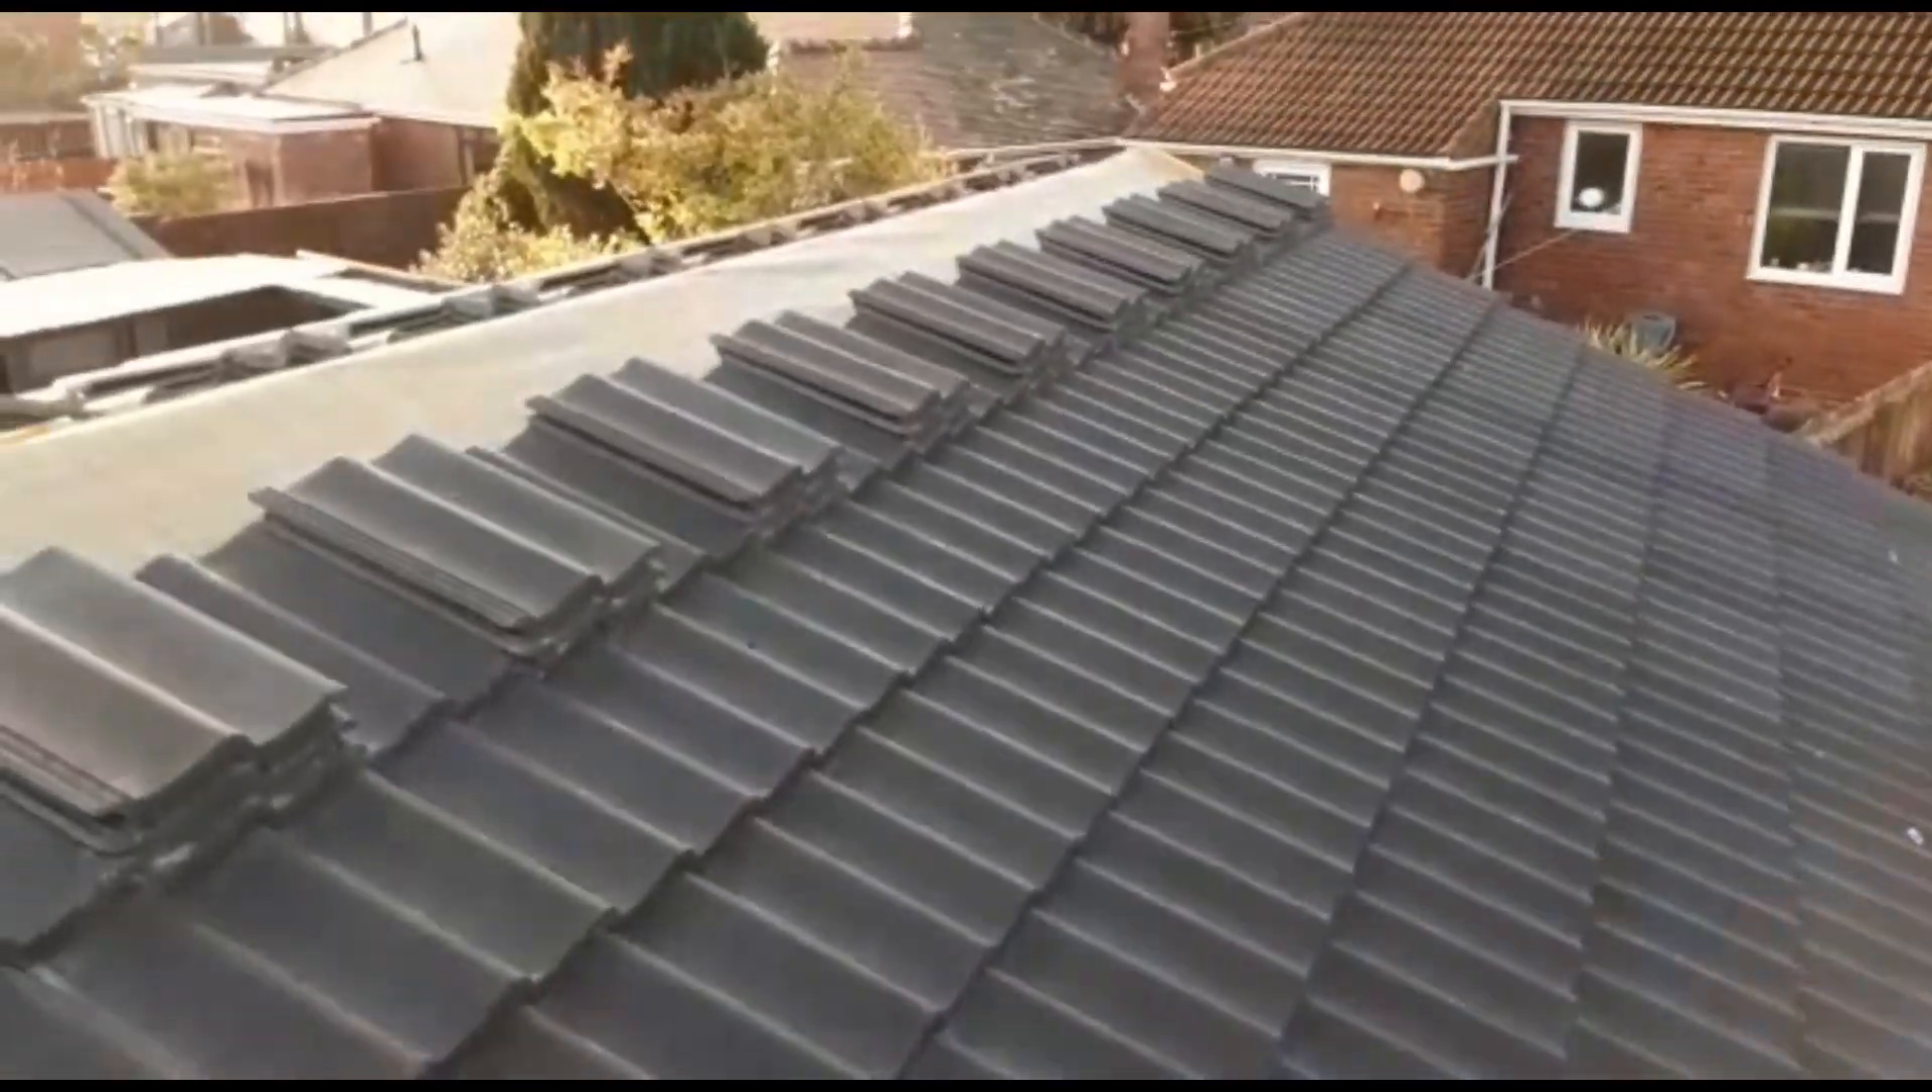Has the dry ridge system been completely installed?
No.